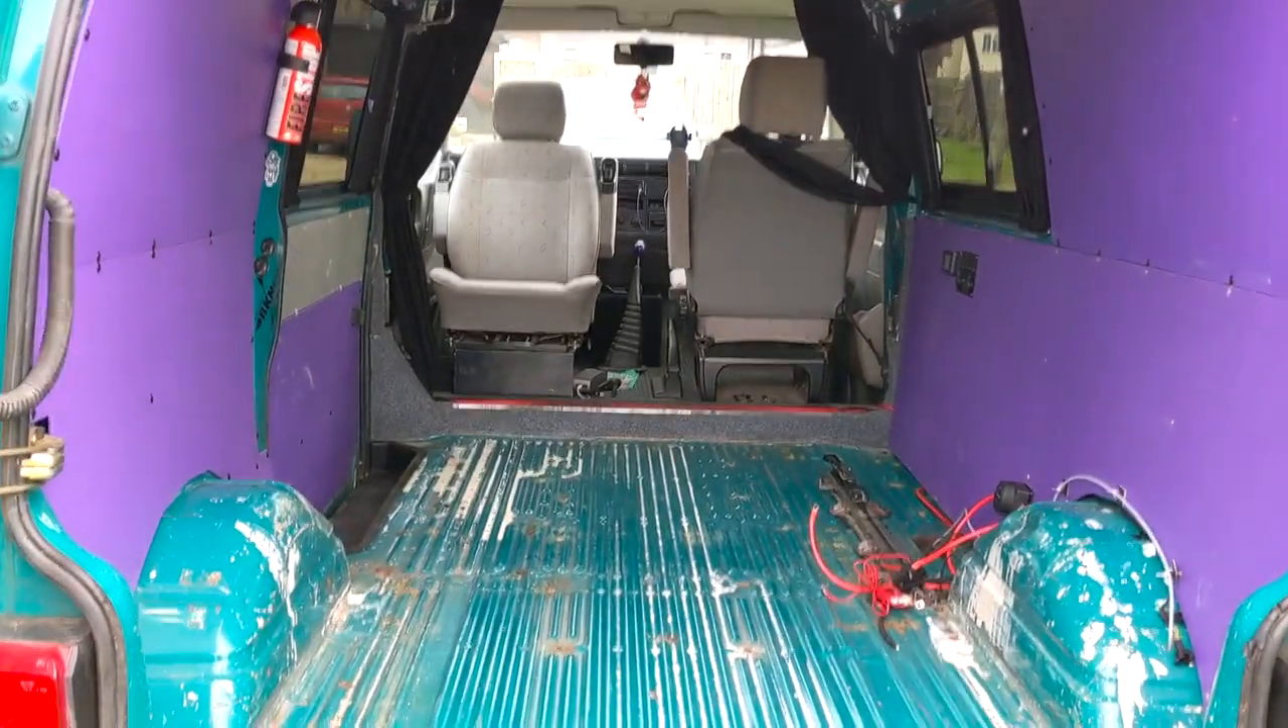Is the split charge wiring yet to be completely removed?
Yes.